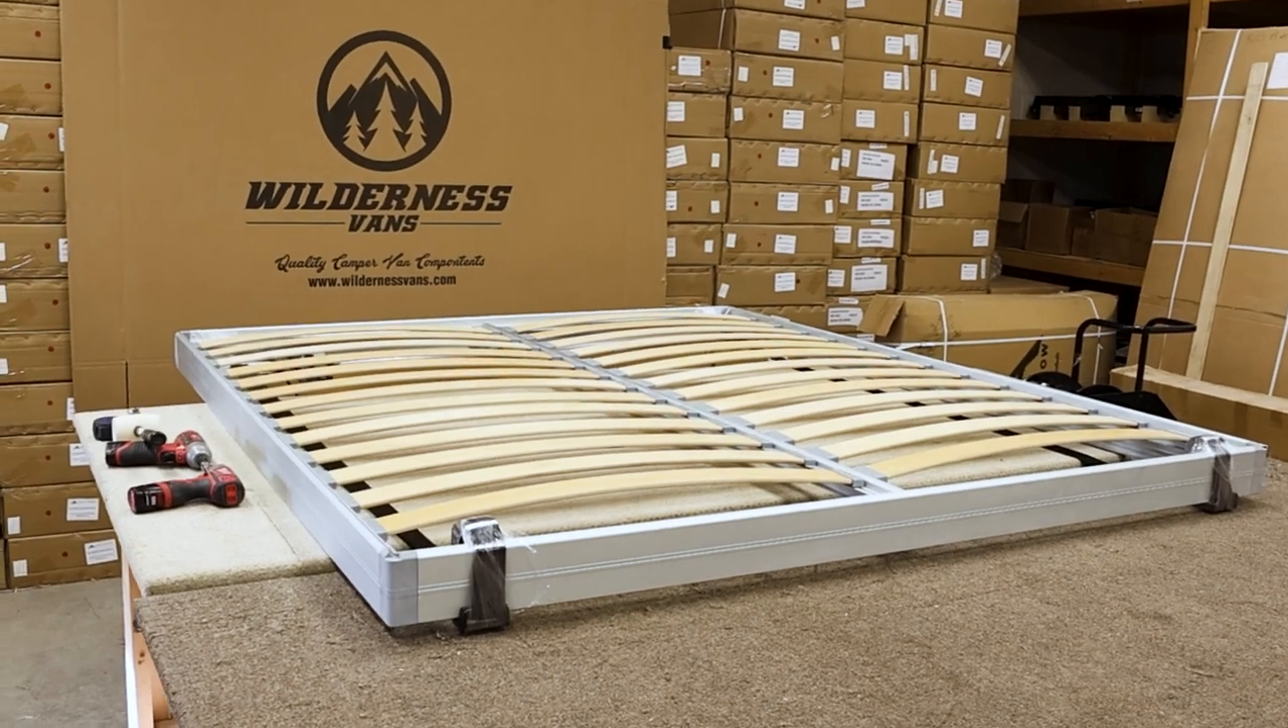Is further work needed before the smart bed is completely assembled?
No.